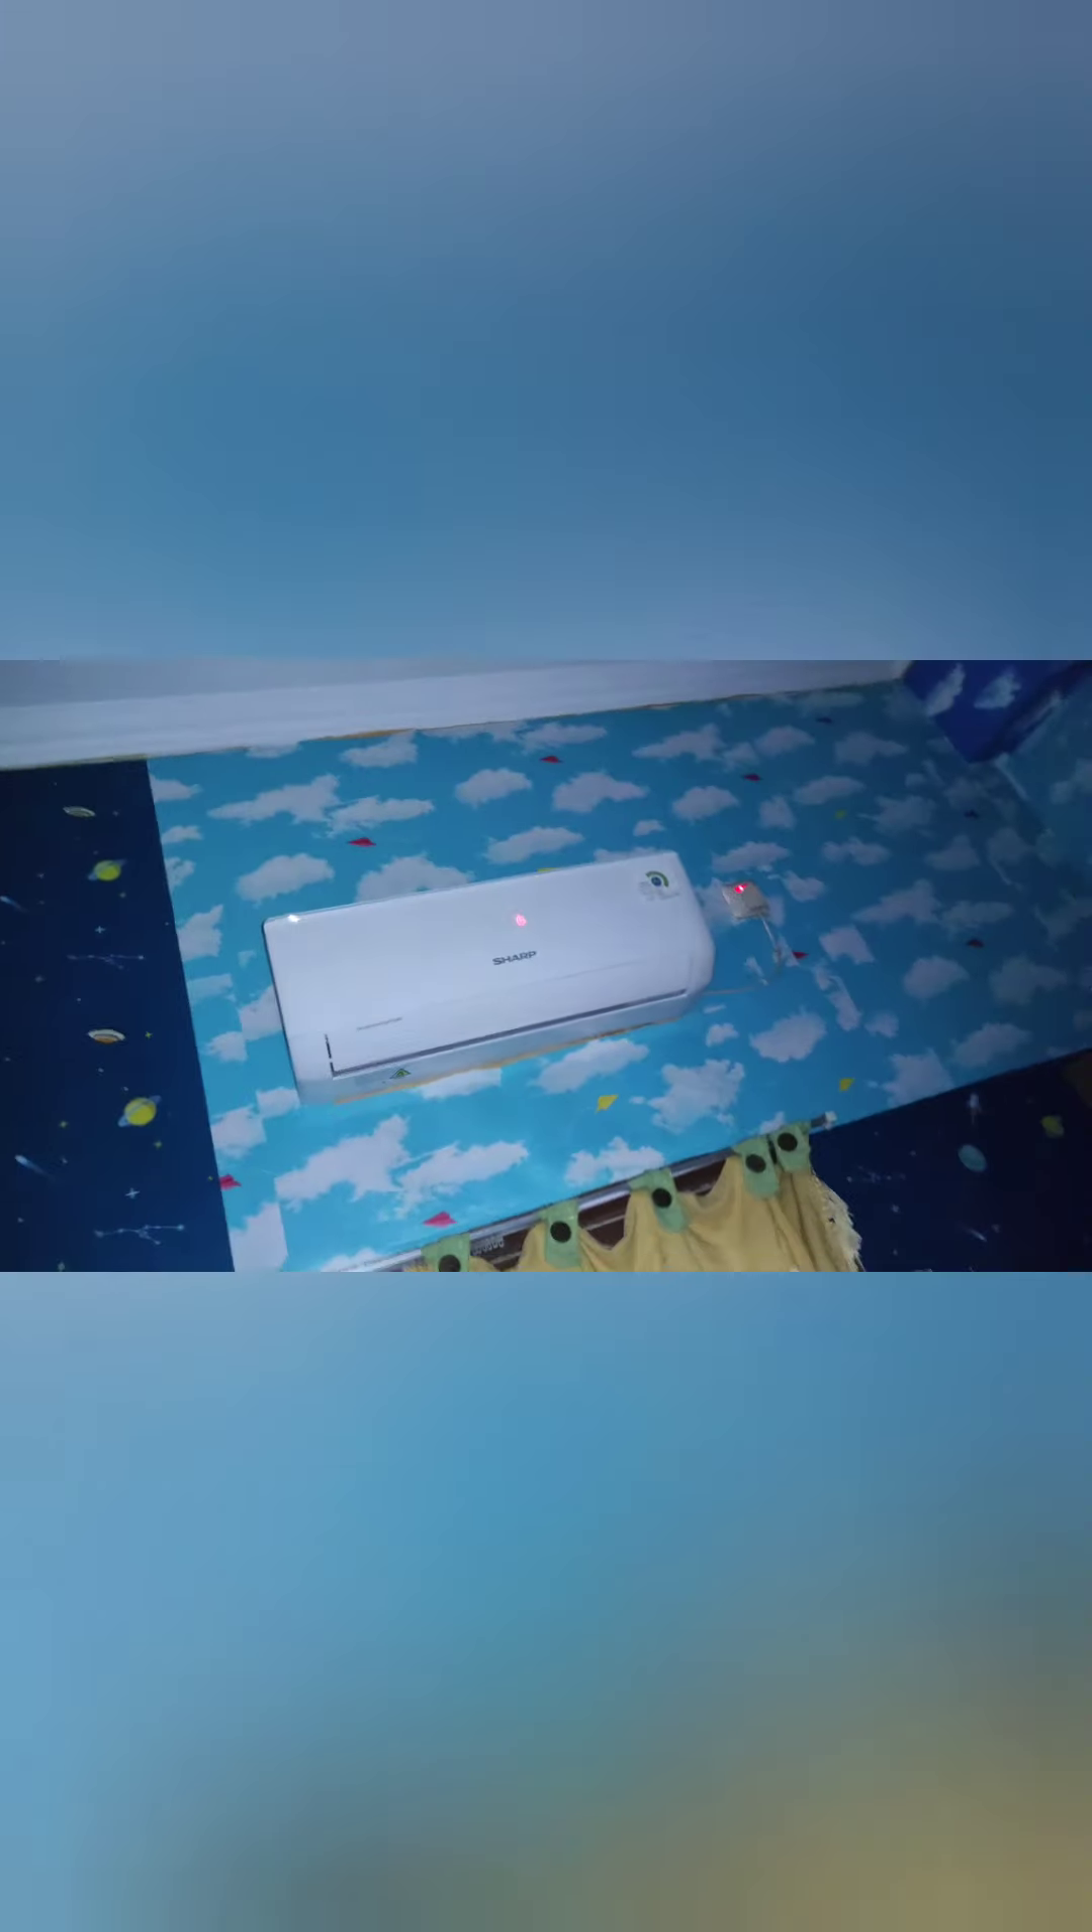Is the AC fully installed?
Yes.